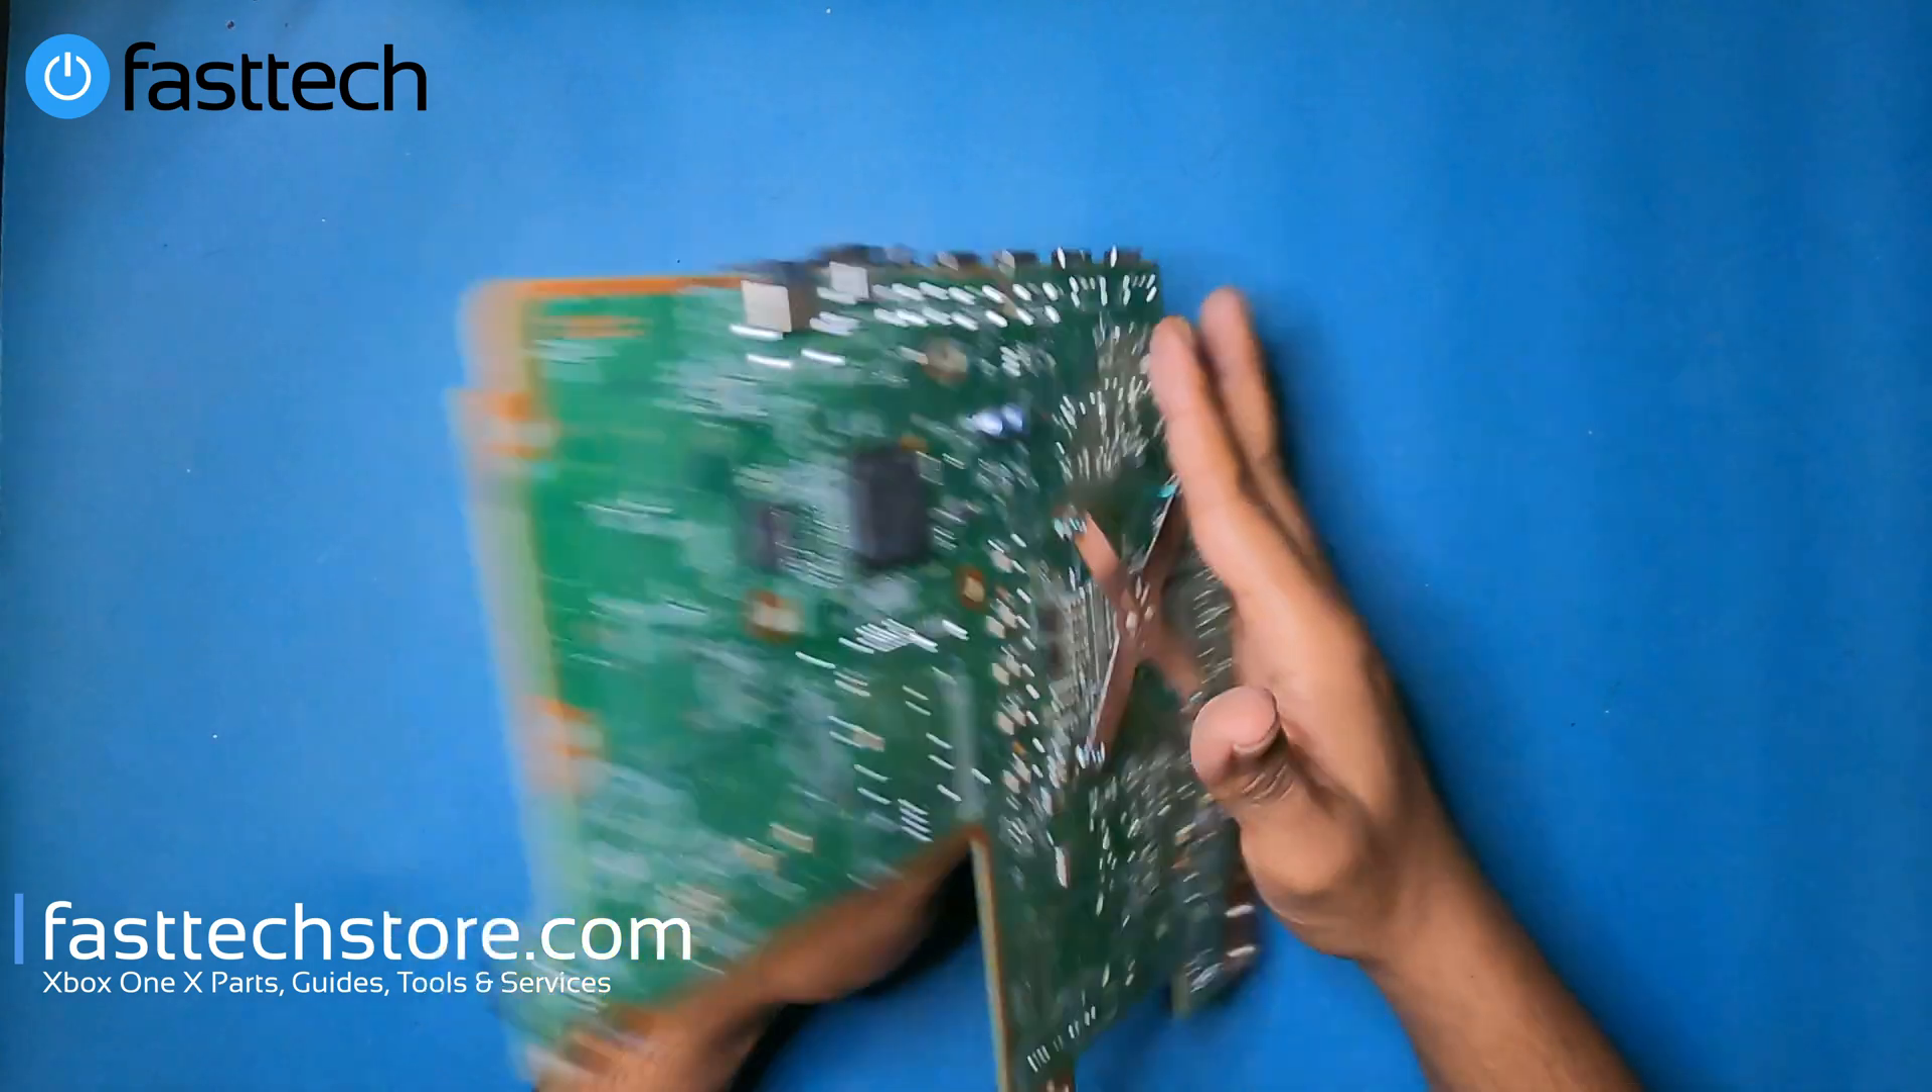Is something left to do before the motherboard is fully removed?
No.